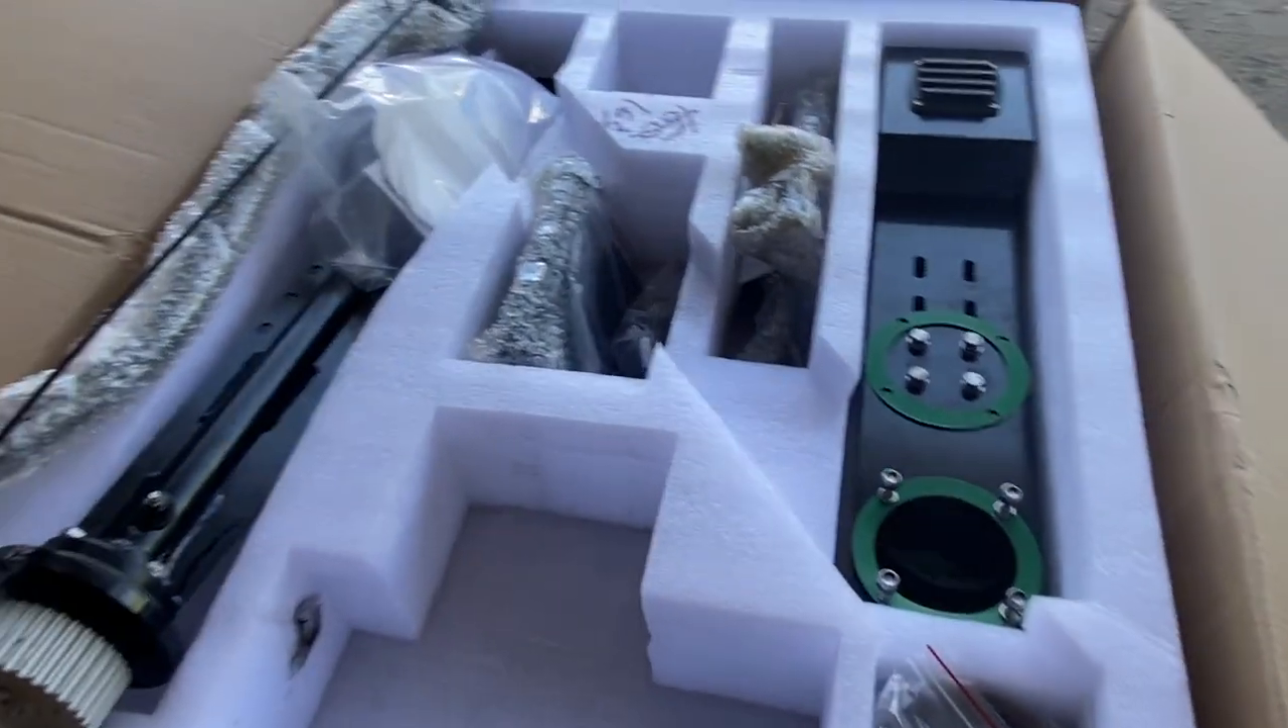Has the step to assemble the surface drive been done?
No.